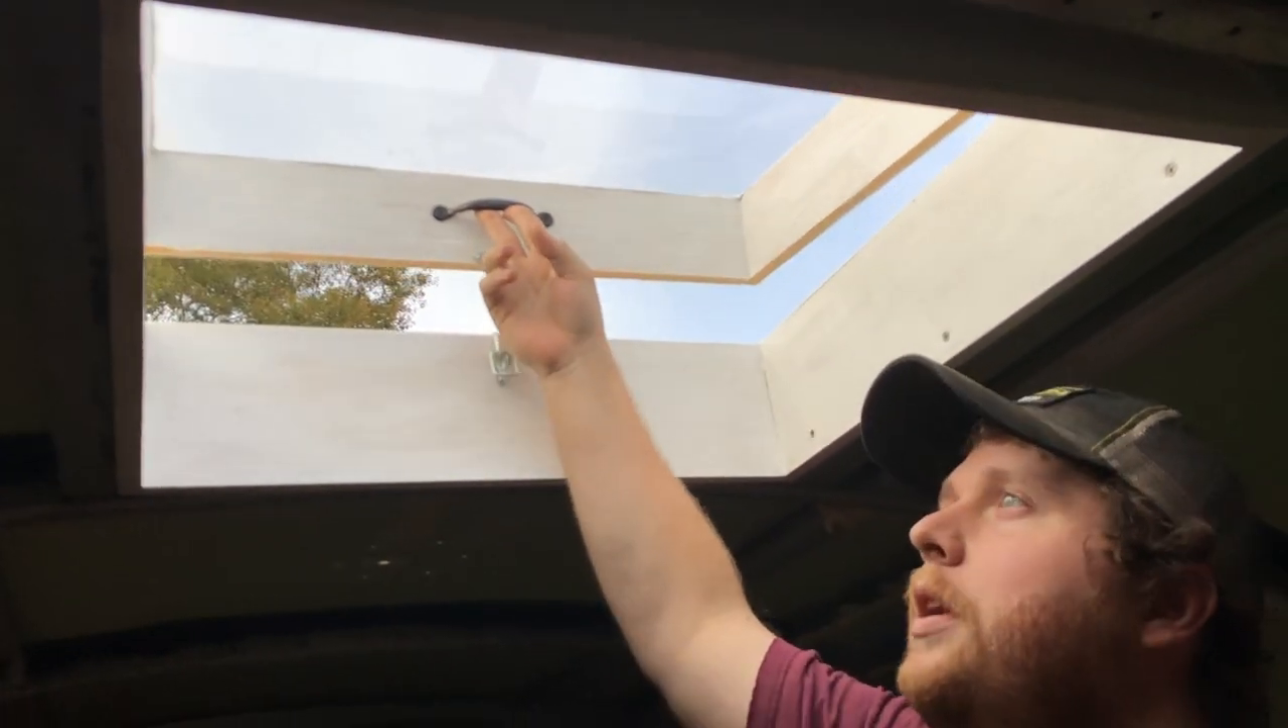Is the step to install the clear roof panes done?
Yes.